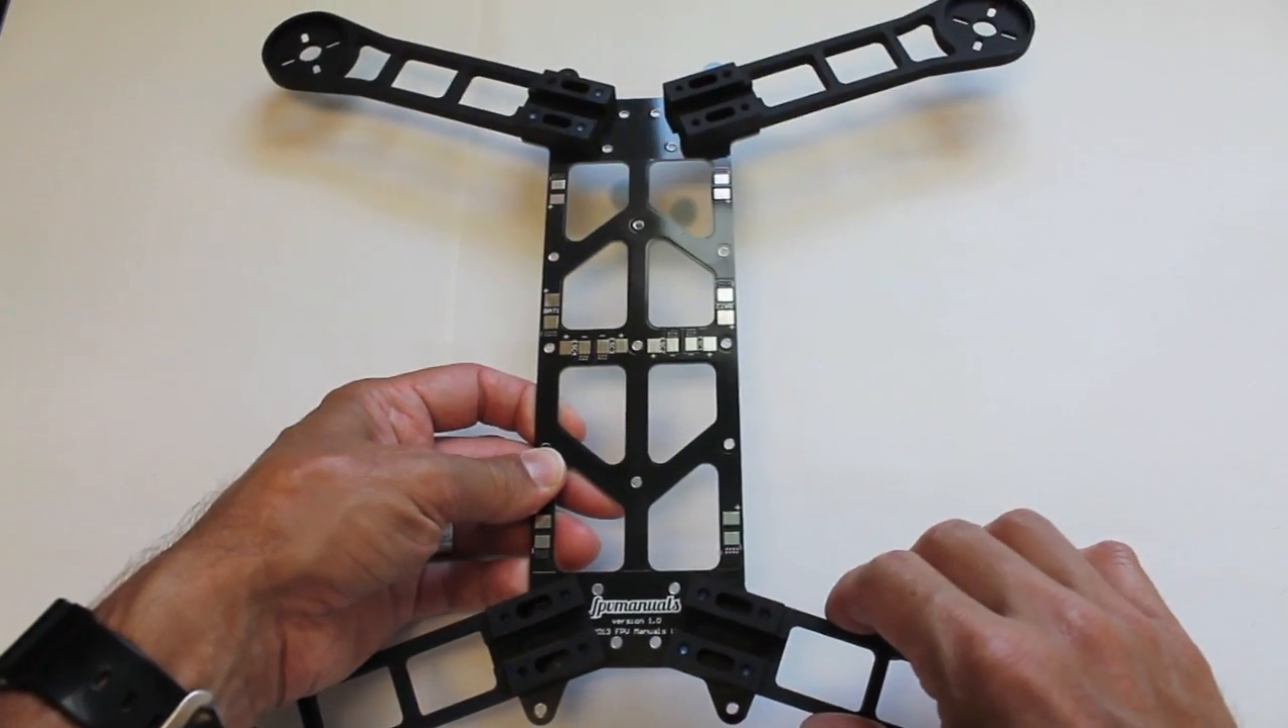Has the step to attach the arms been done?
Yes.